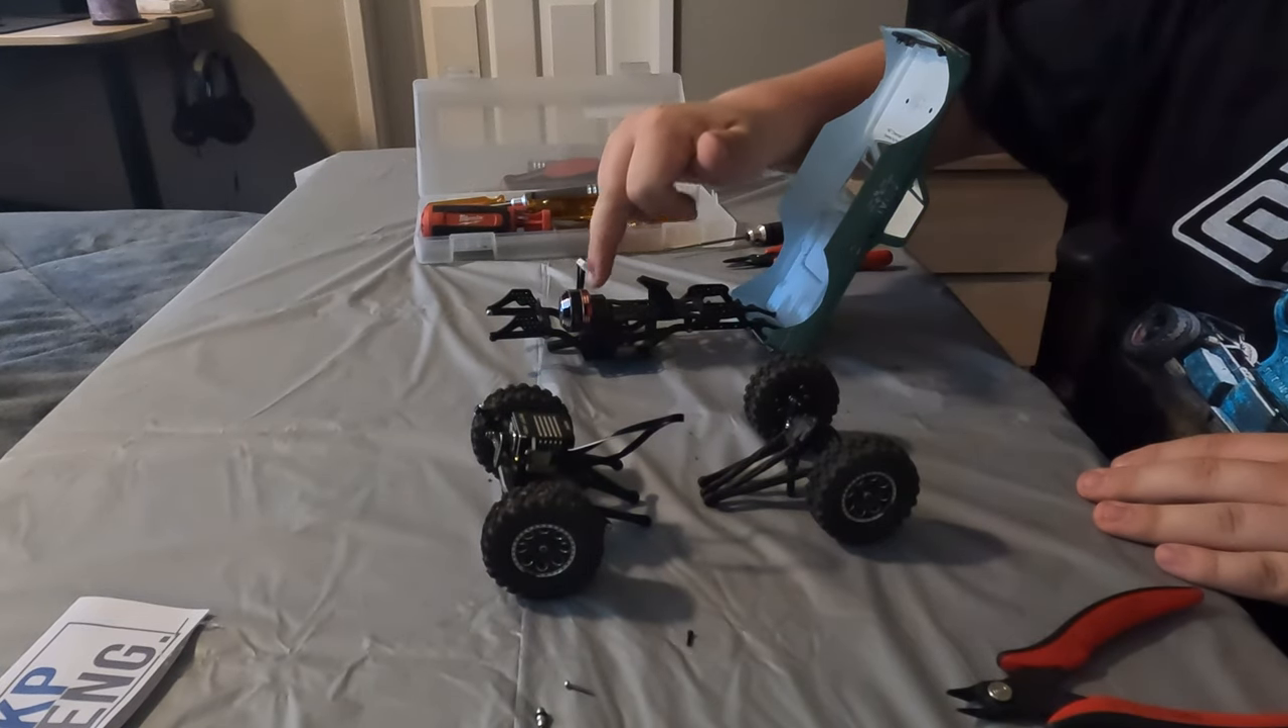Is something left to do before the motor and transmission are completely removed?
Yes.